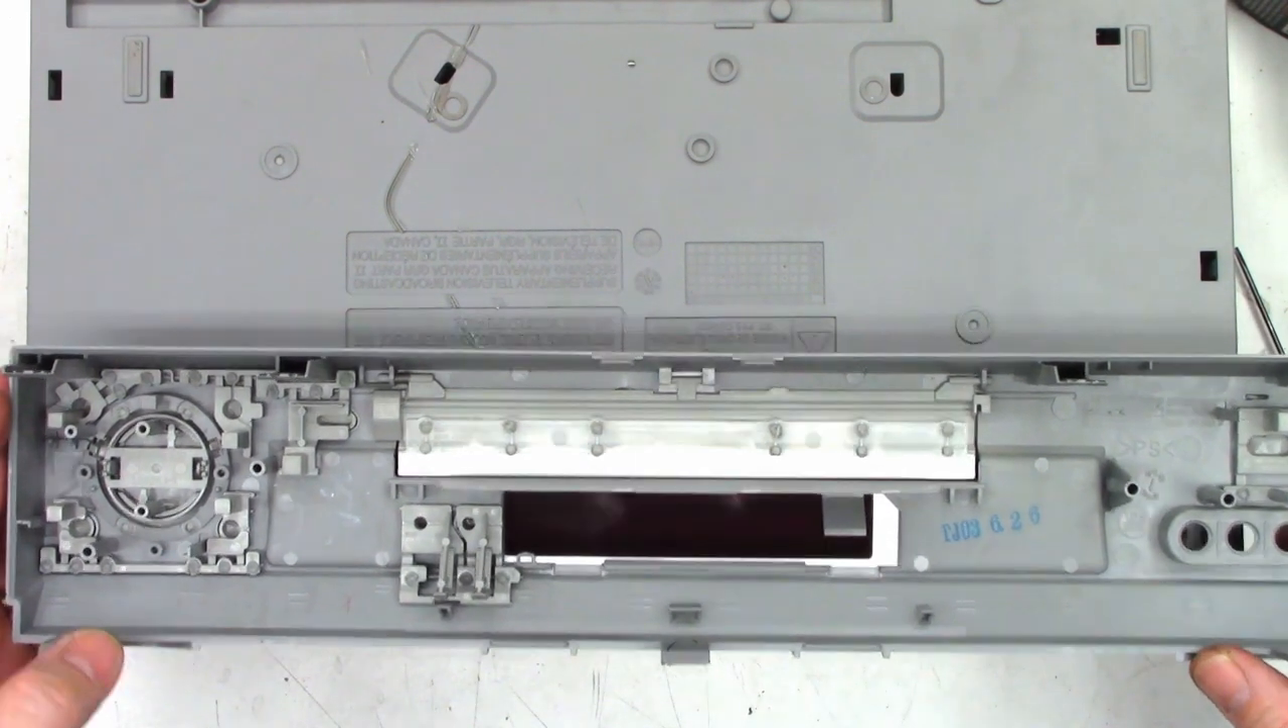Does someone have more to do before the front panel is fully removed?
No.